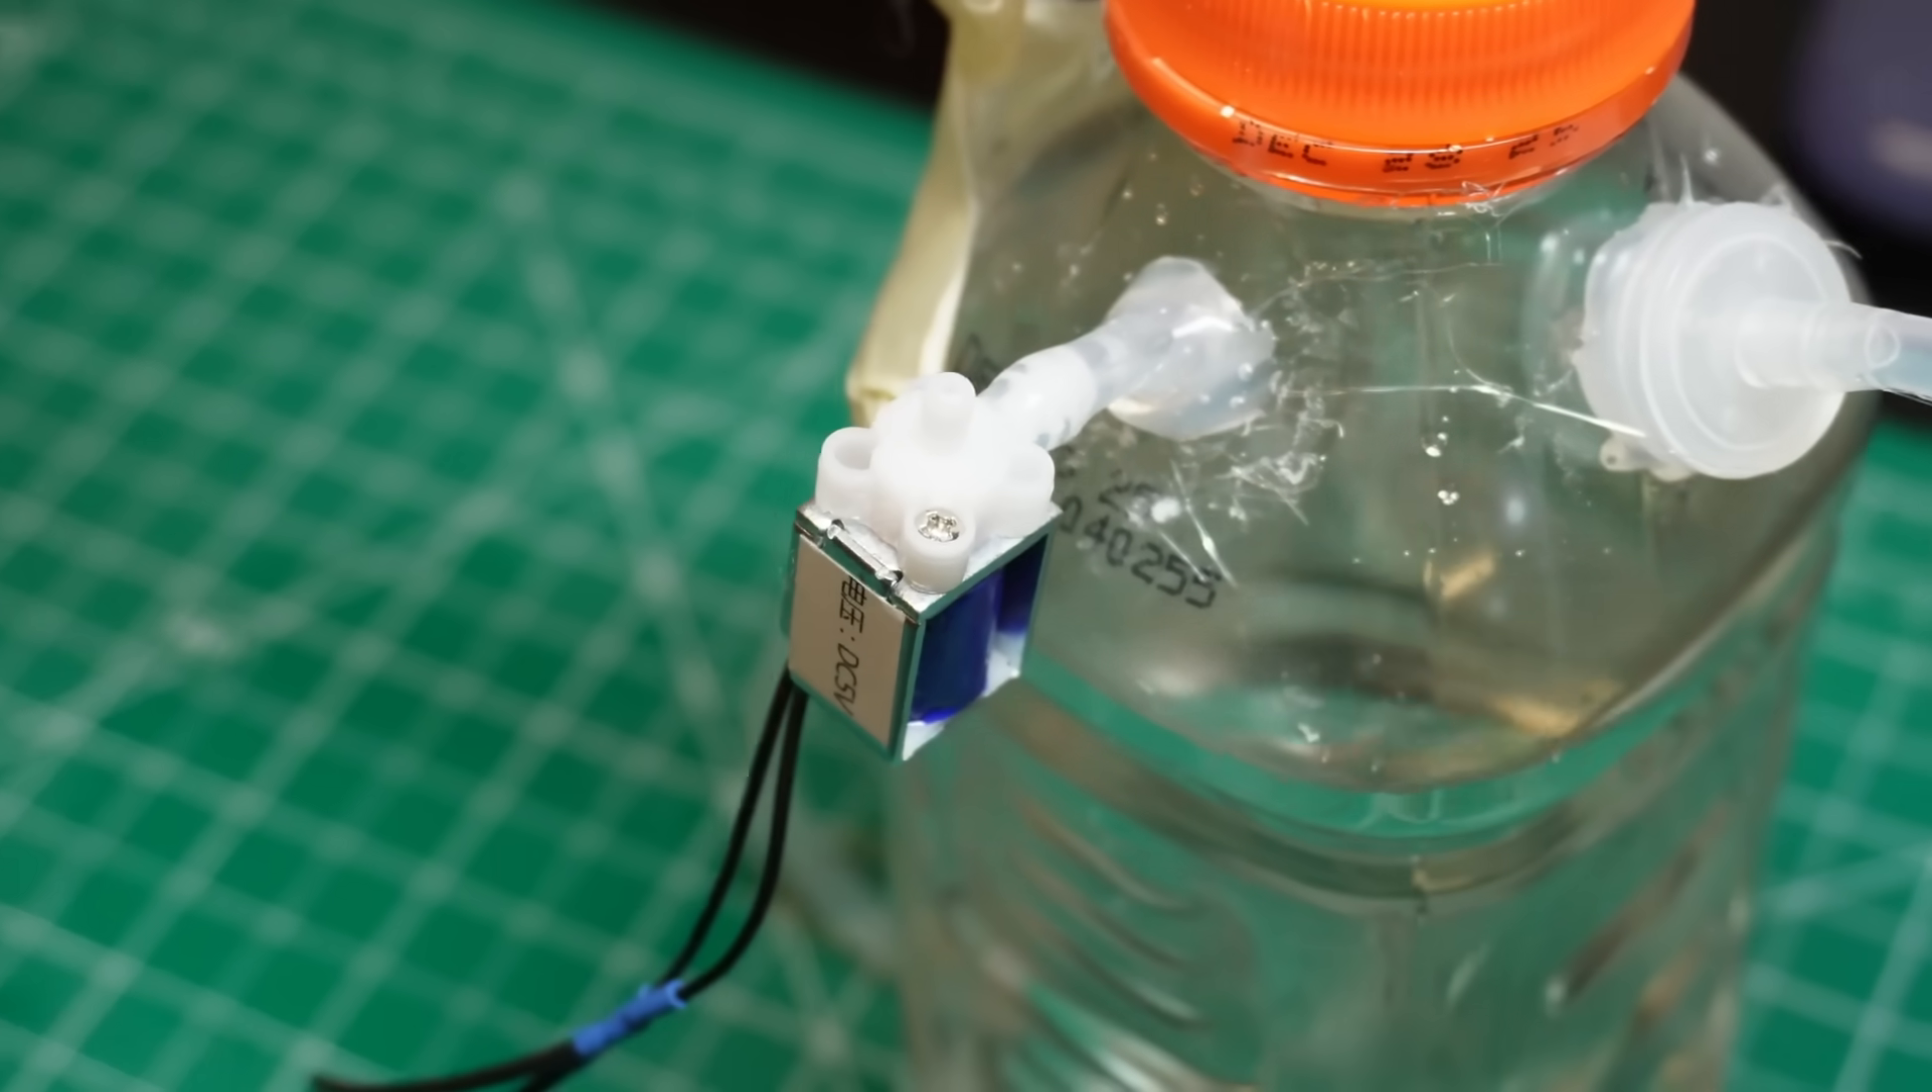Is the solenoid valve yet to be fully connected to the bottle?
No.